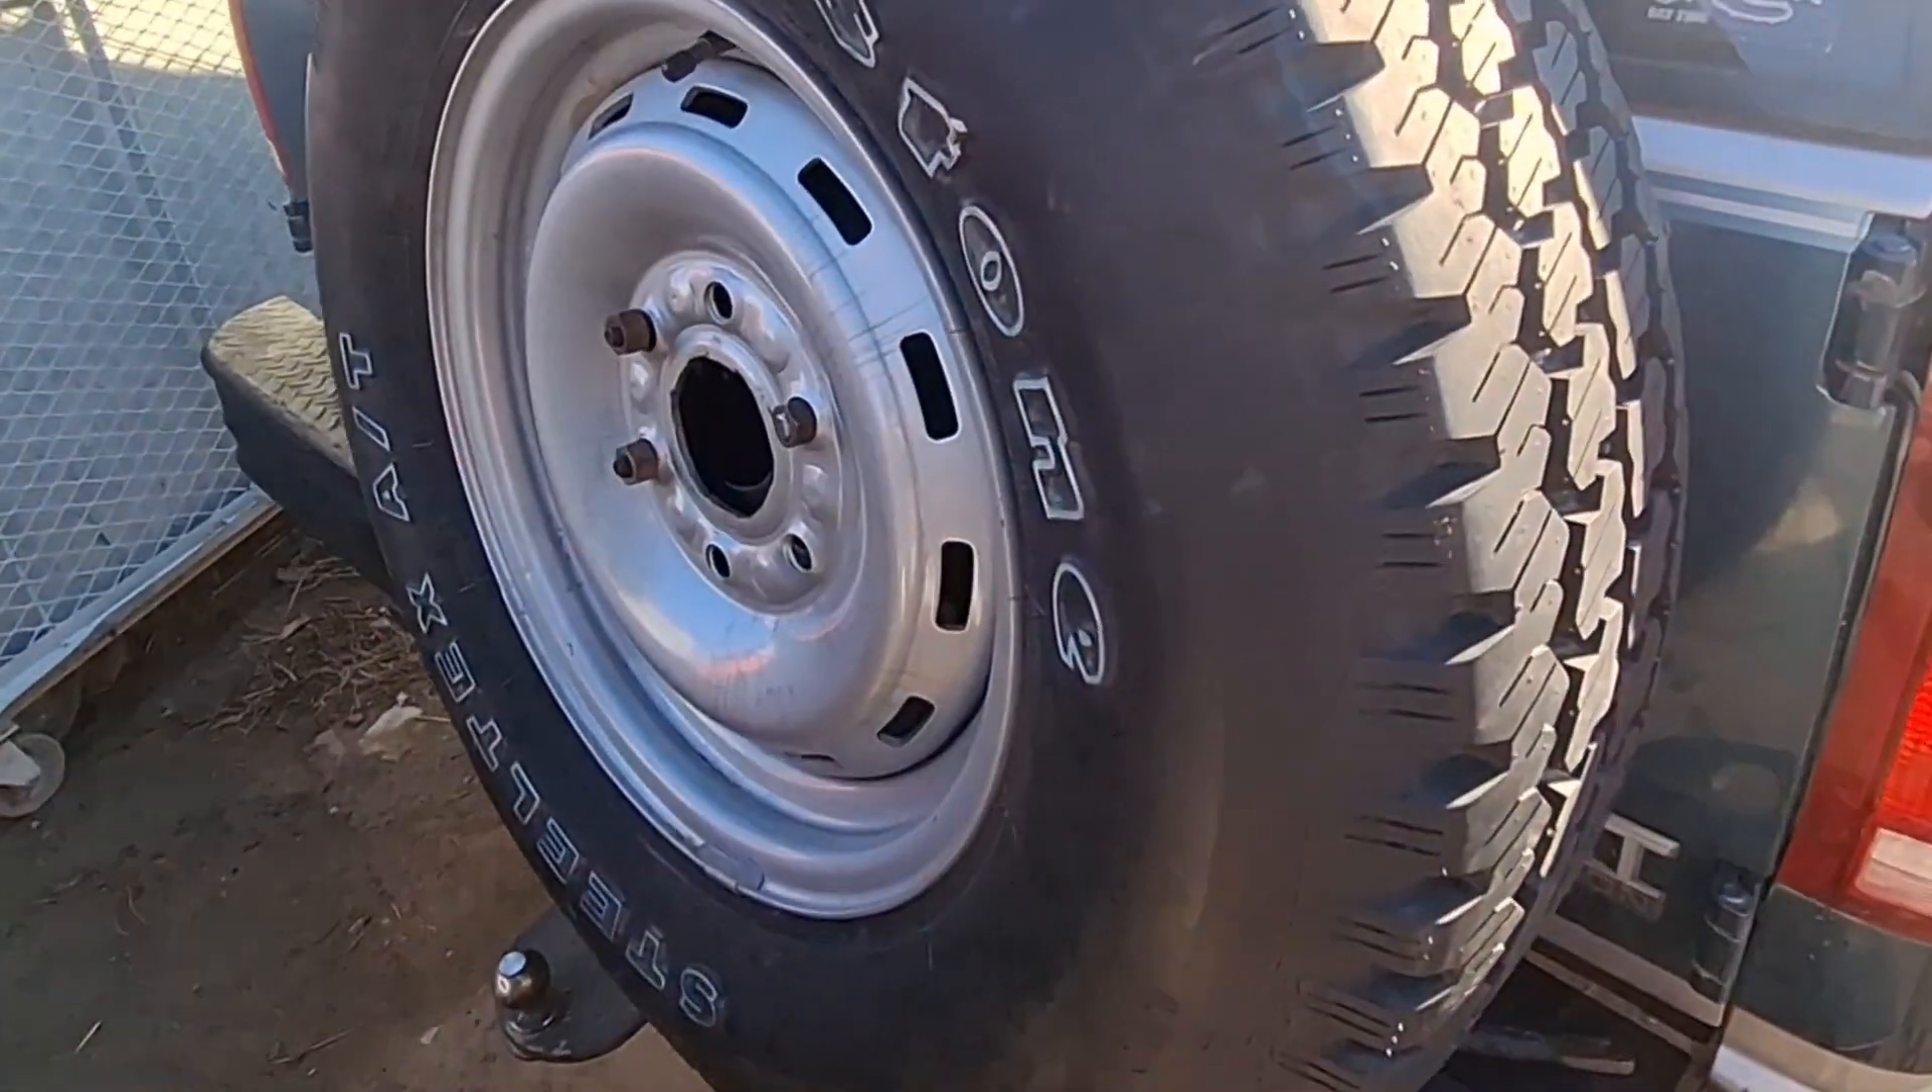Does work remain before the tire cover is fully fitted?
Yes.